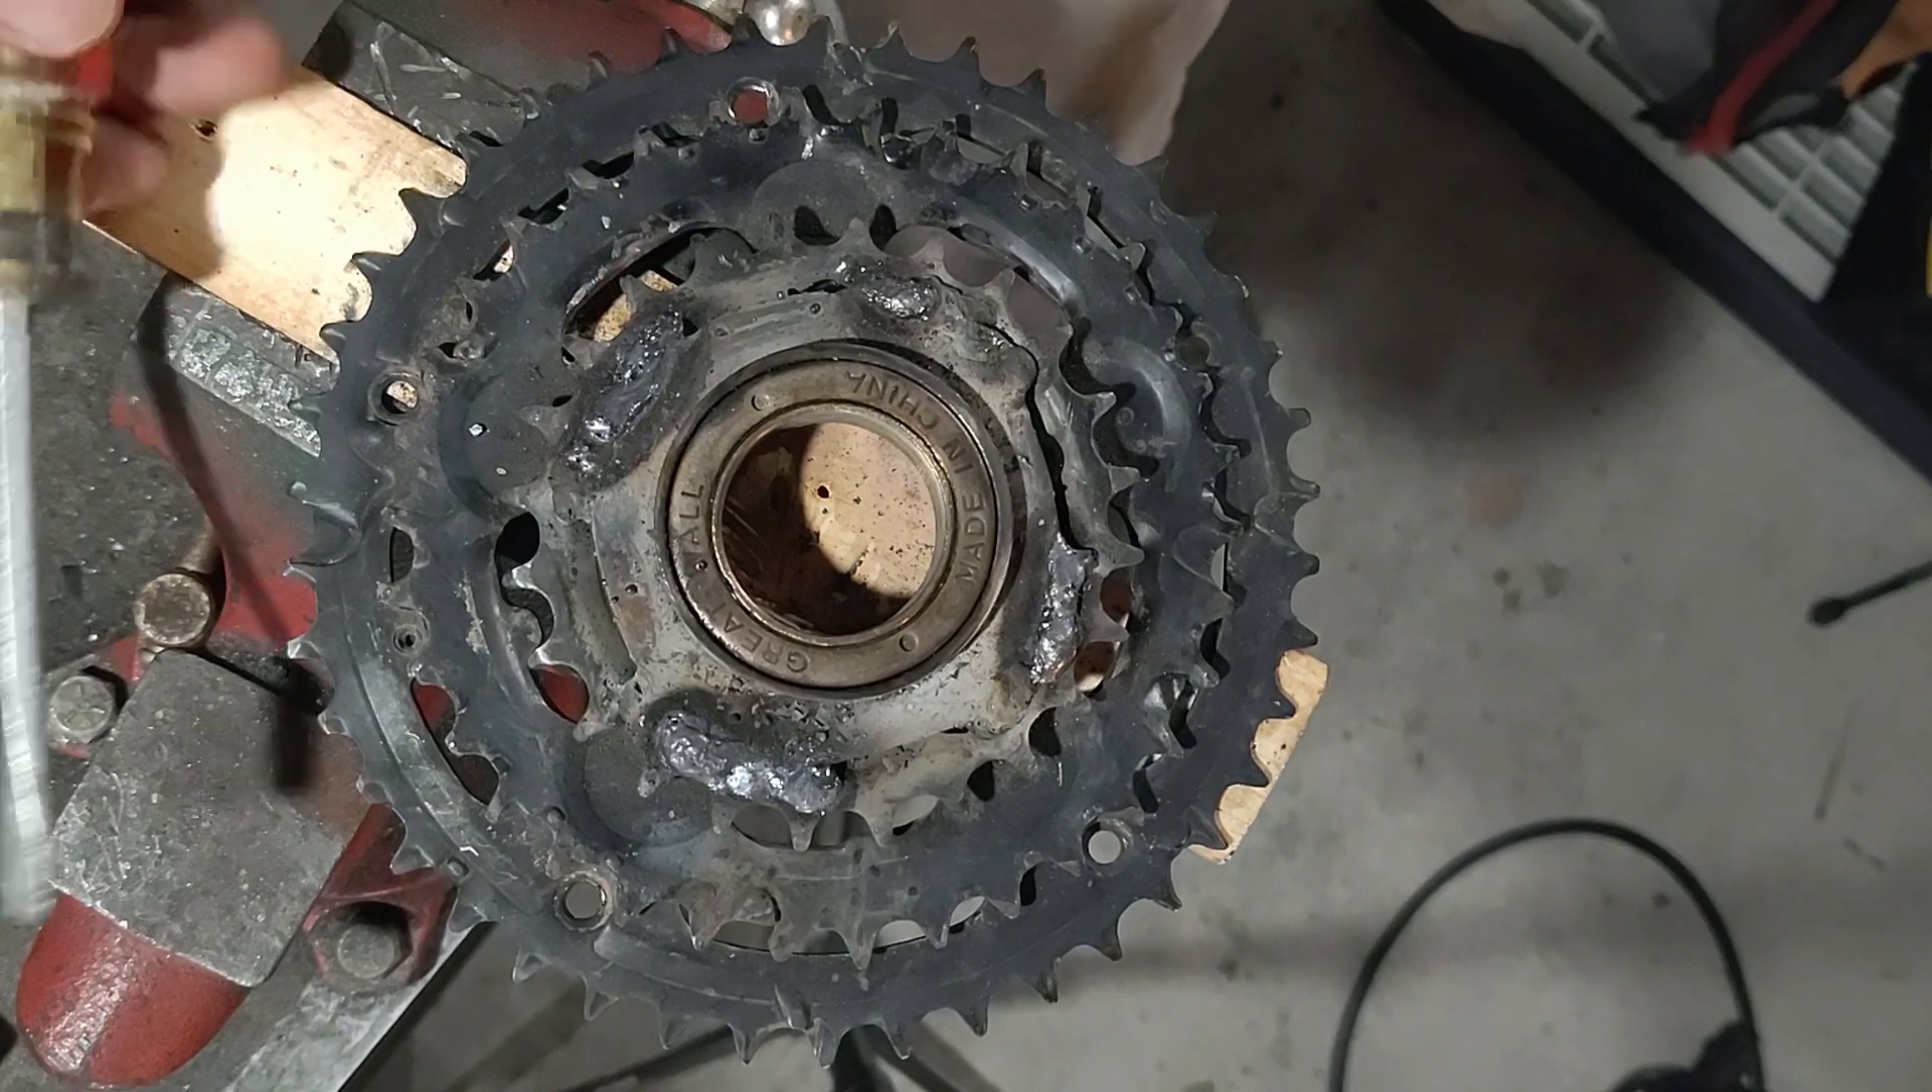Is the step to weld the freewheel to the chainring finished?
Yes.